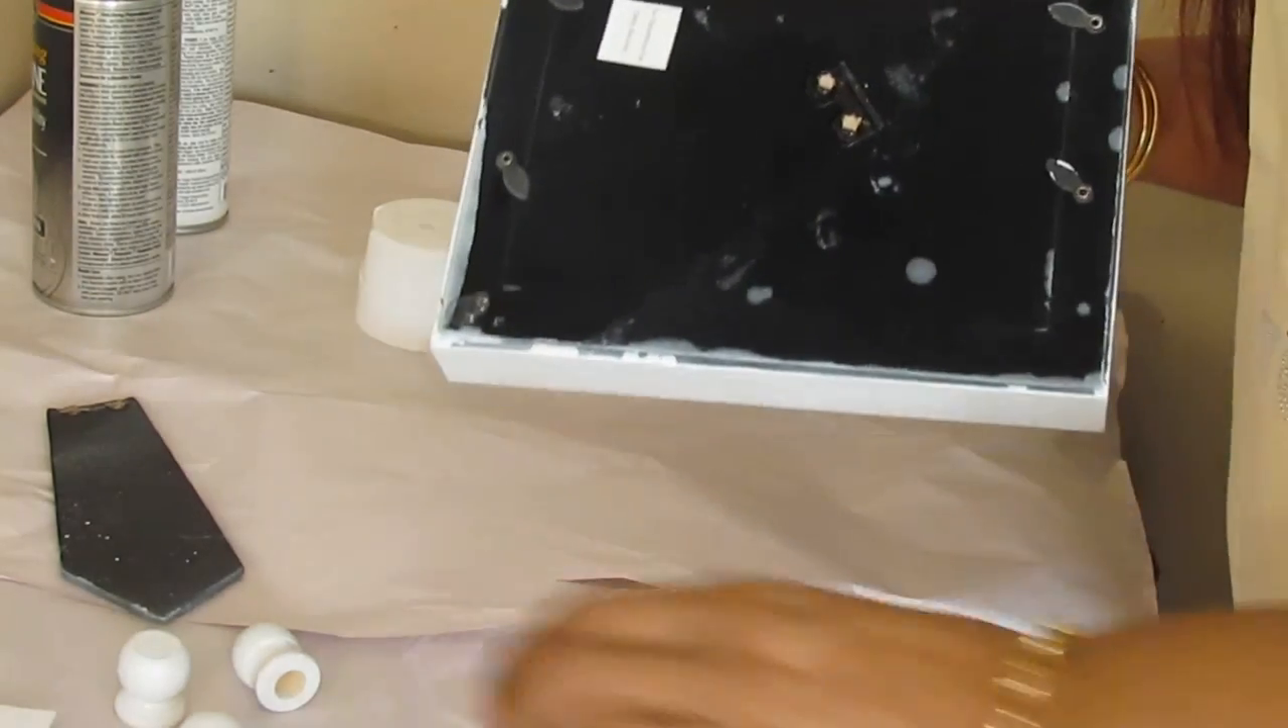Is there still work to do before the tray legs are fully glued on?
Yes.